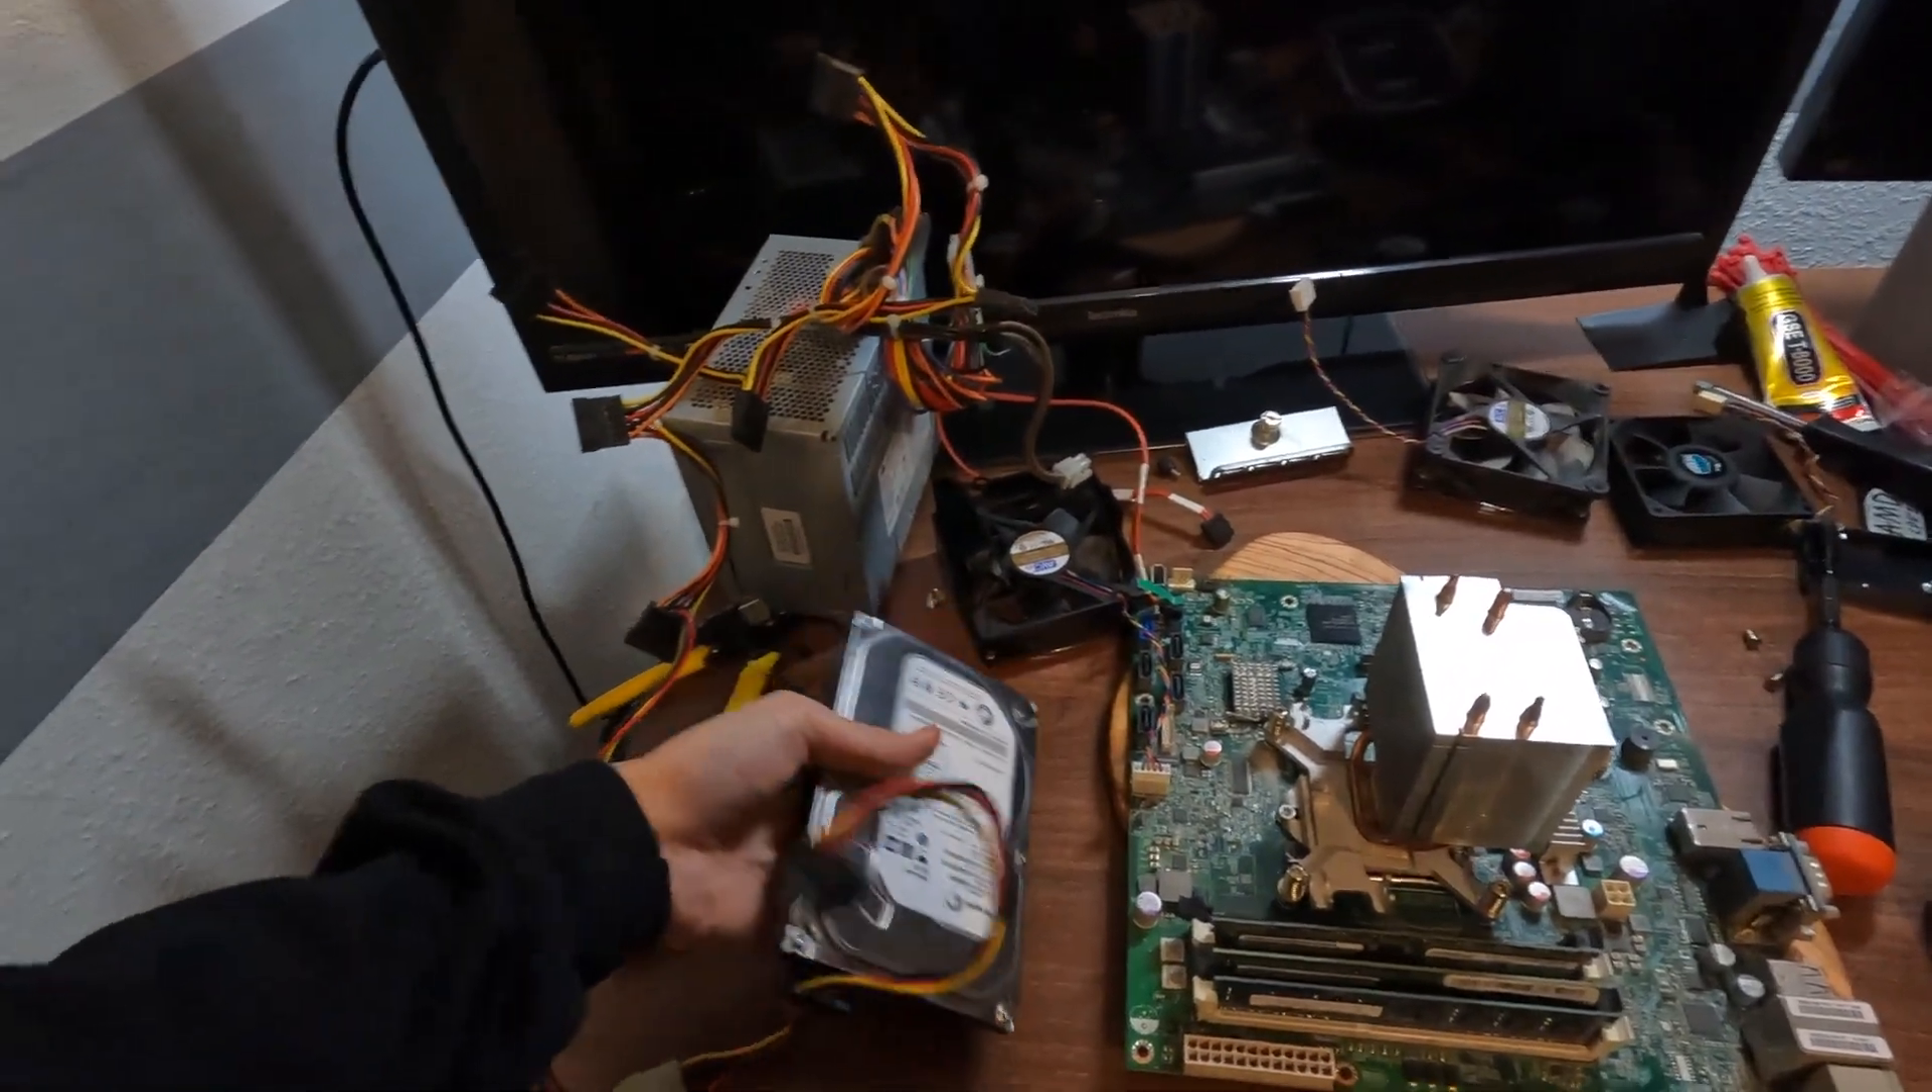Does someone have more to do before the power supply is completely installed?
Yes.